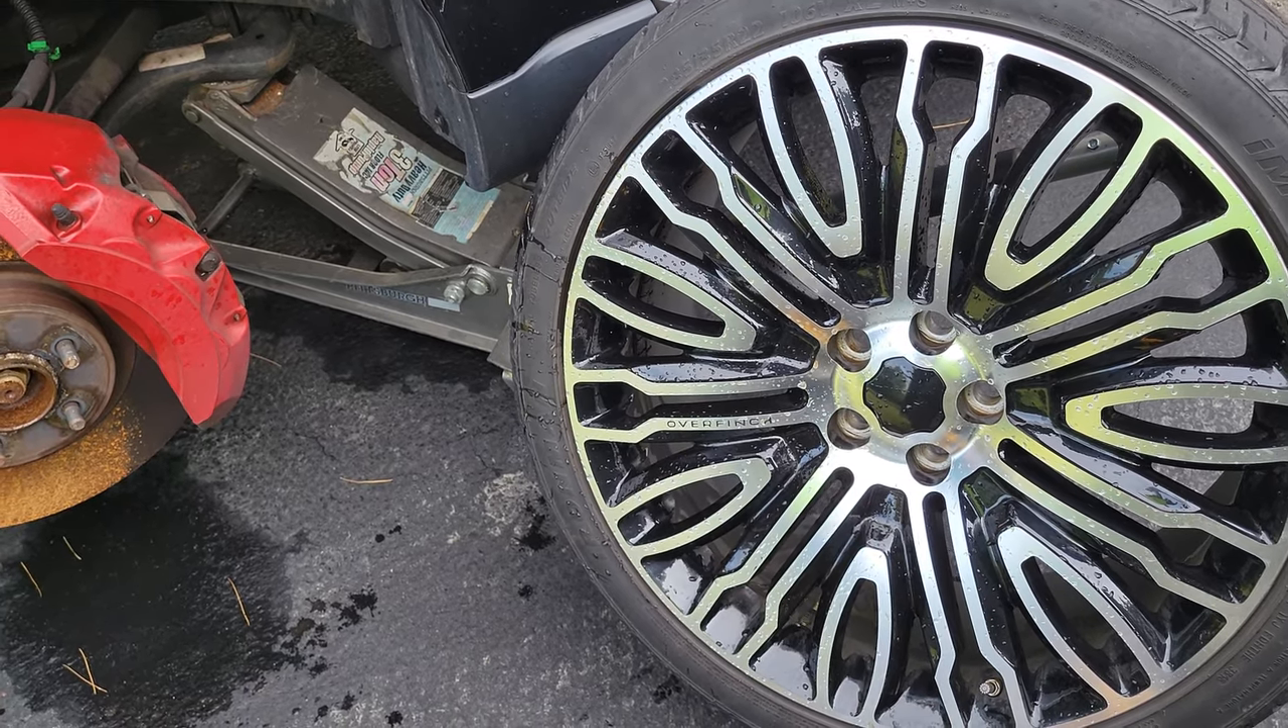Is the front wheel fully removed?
Yes.